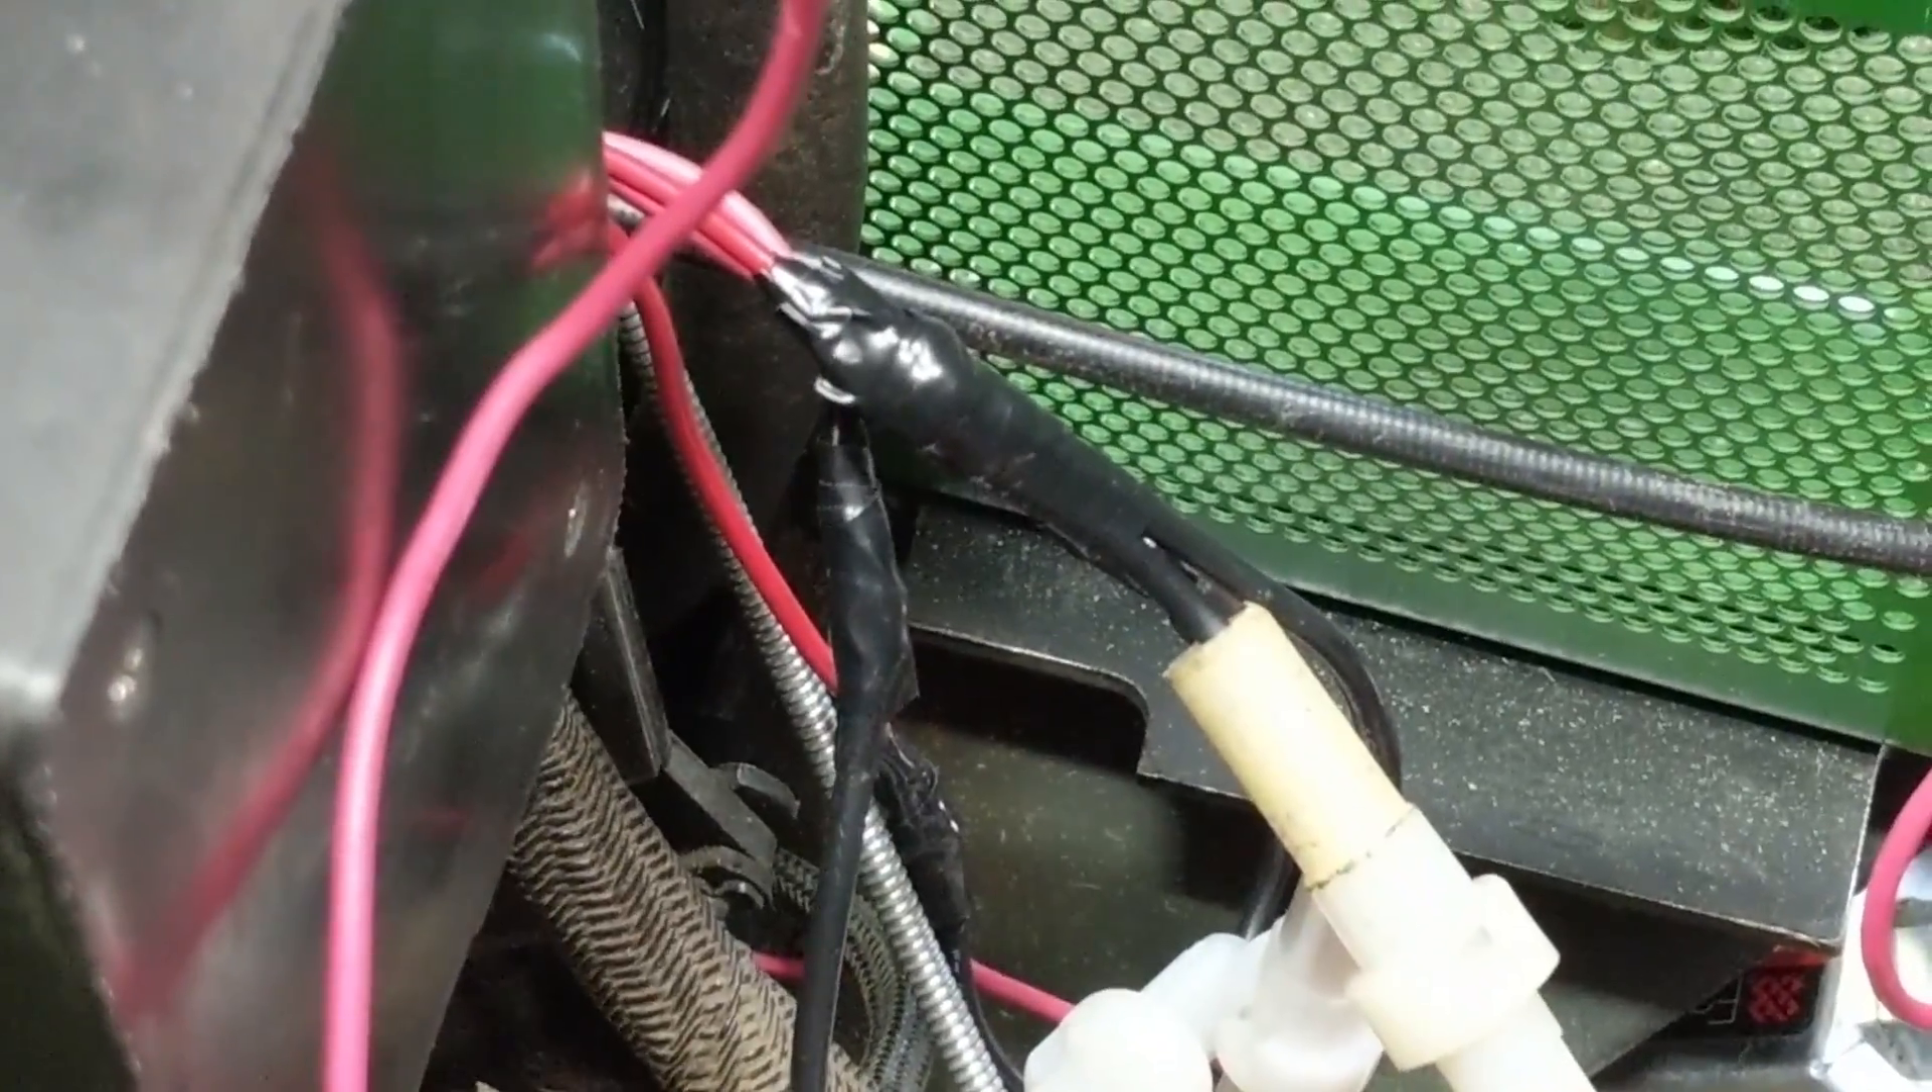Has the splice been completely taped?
Yes.